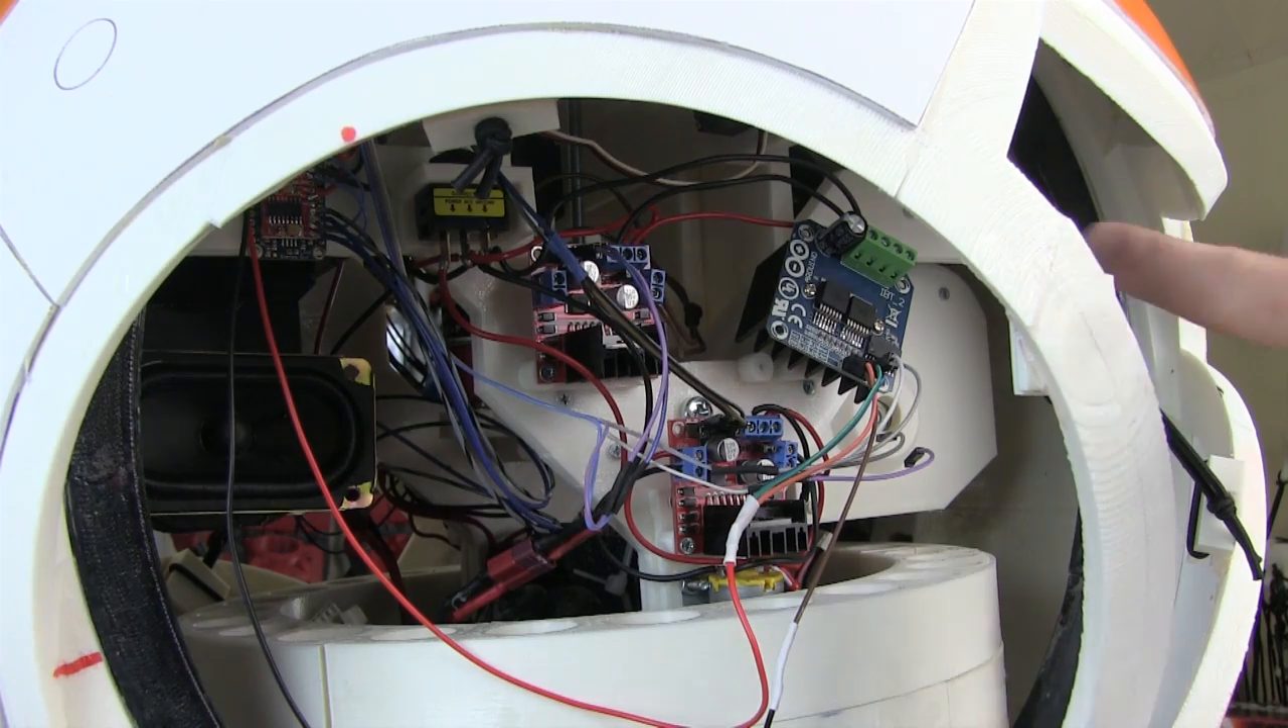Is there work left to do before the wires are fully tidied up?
Yes.